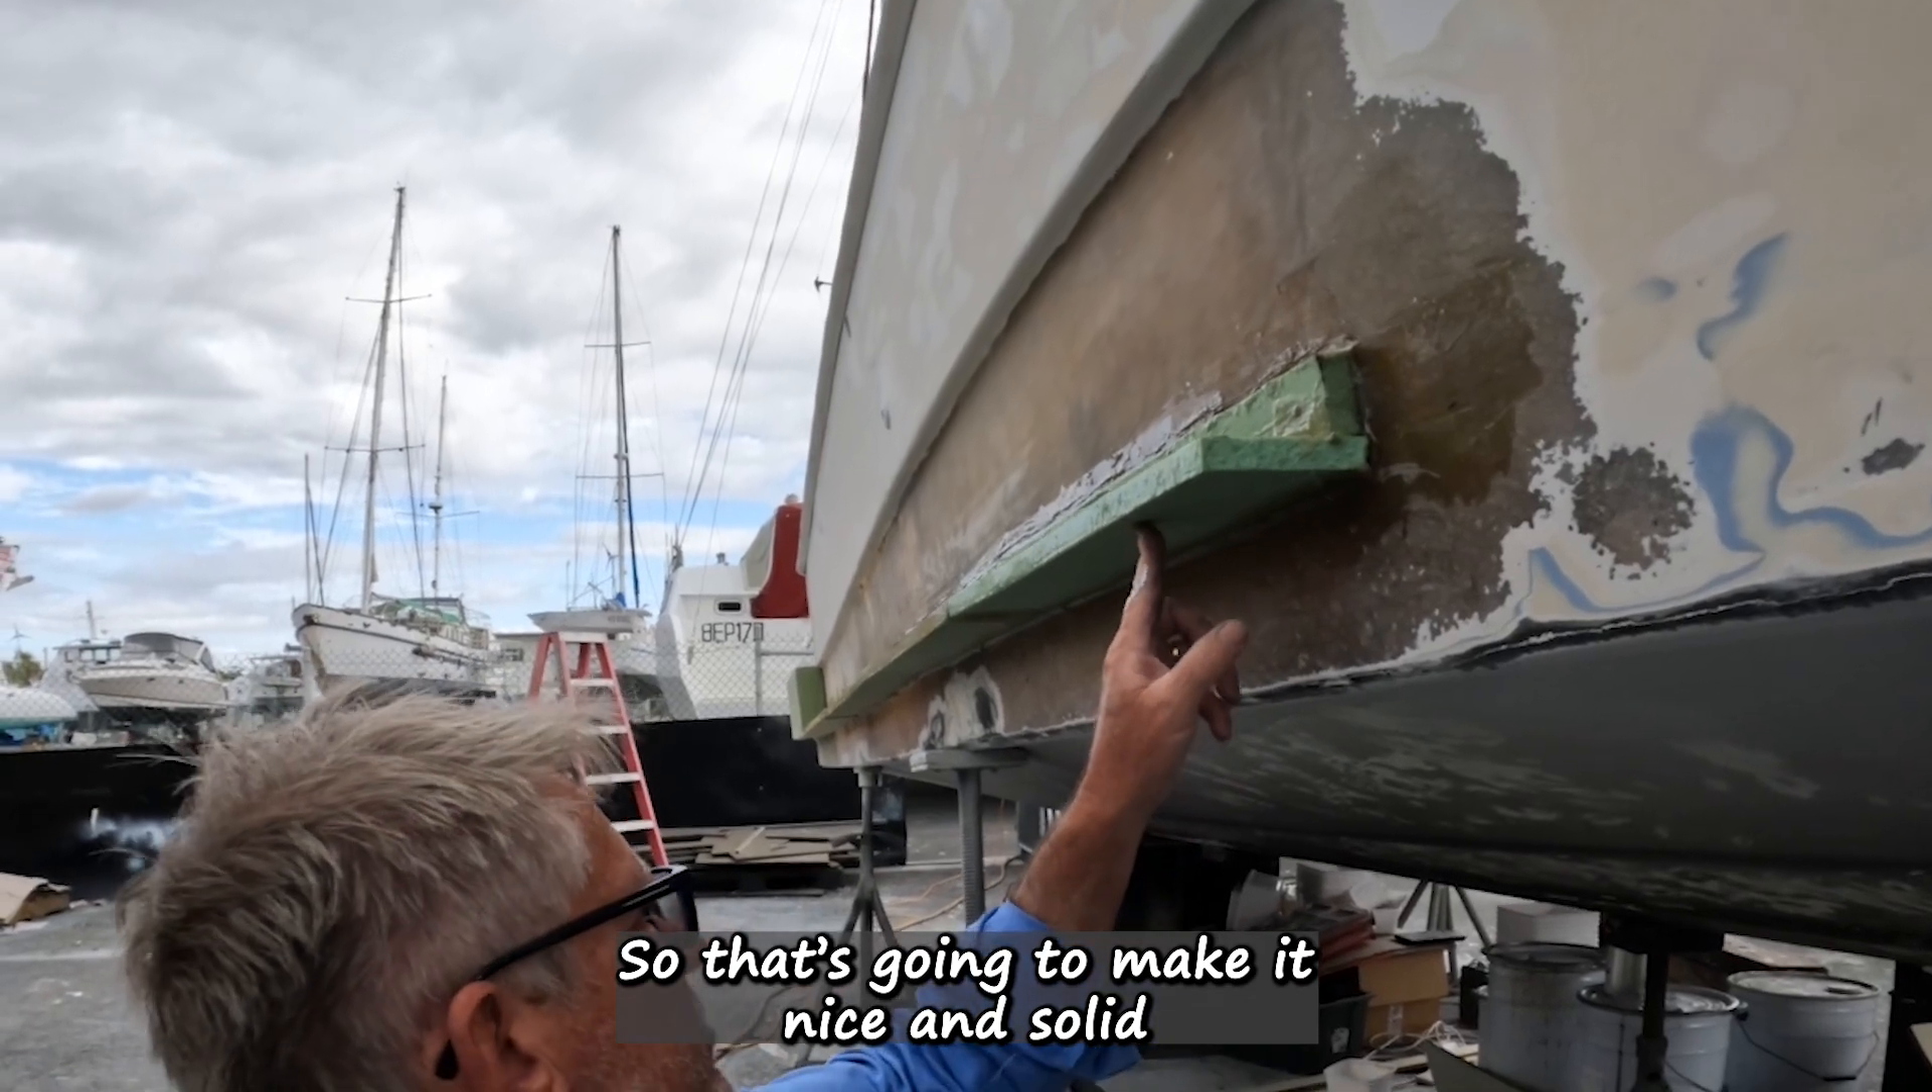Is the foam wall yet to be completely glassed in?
Yes.